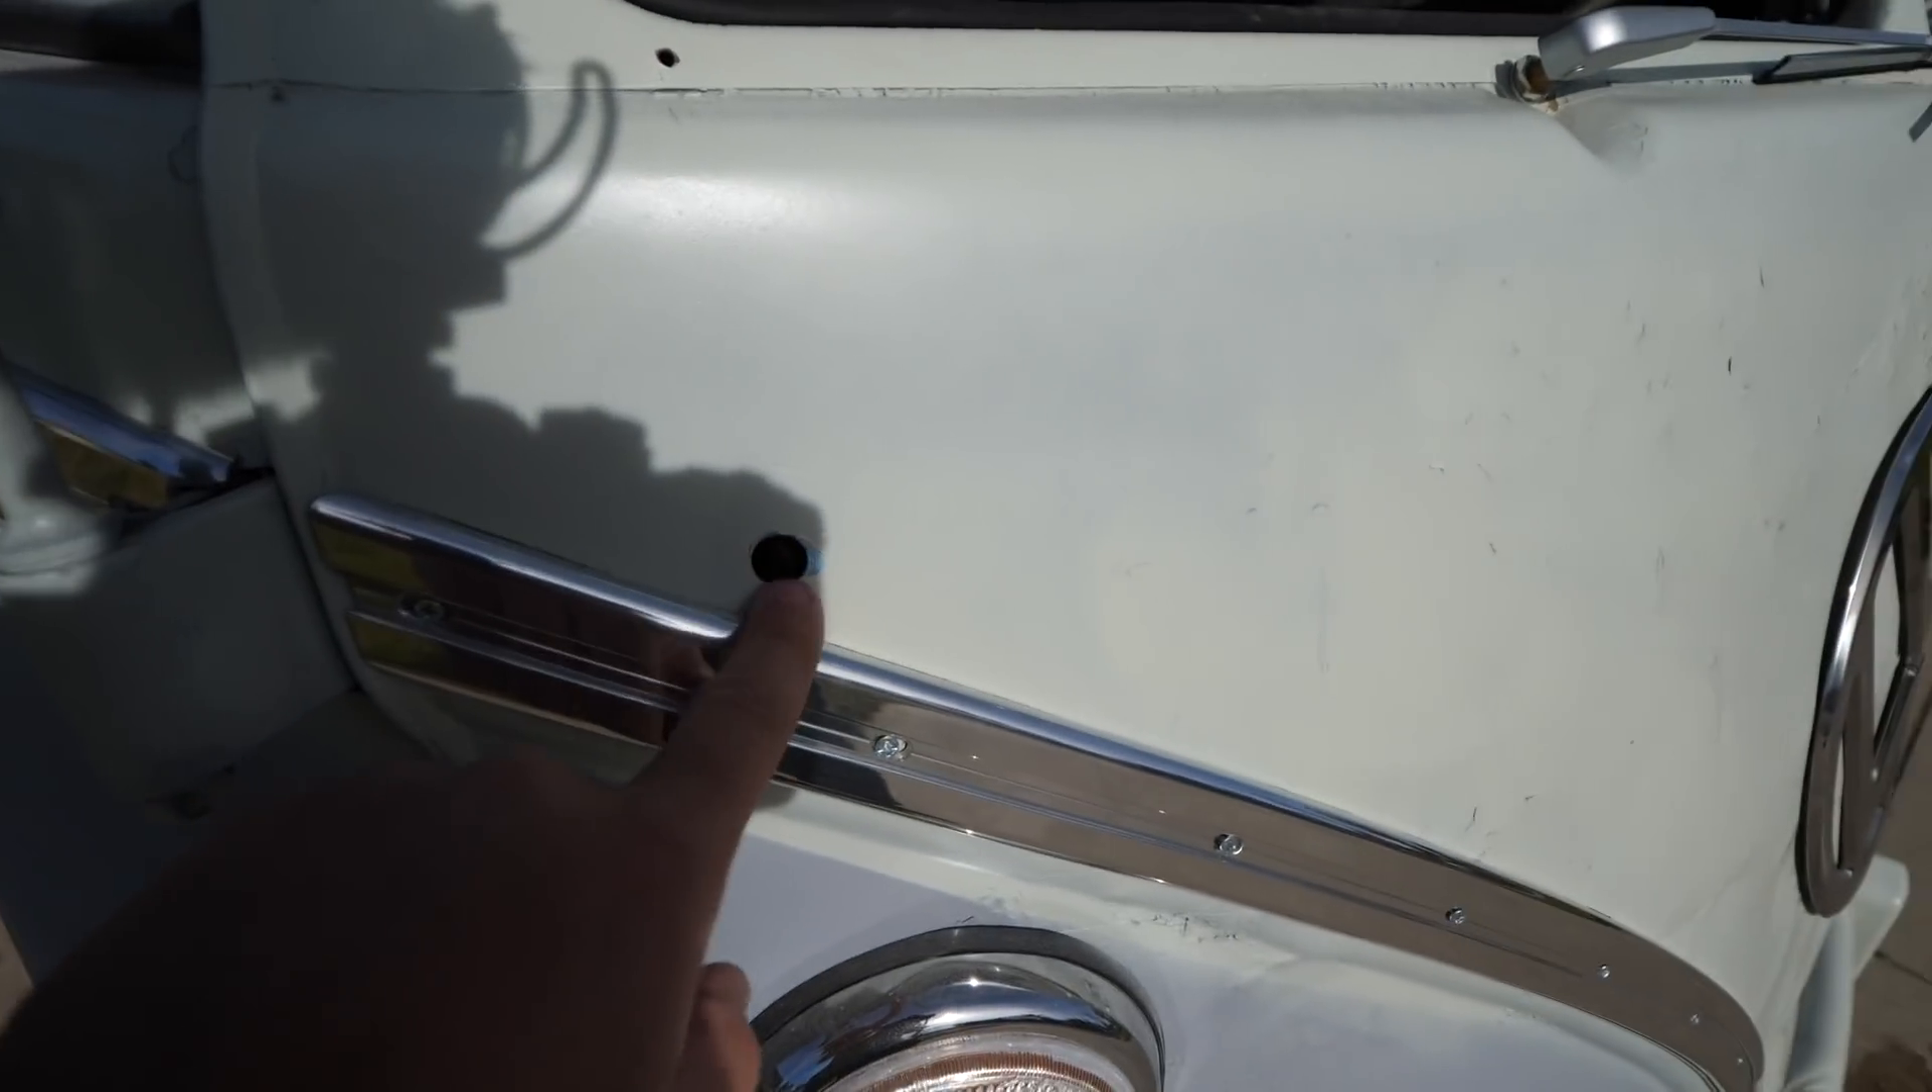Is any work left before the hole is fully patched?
Yes.